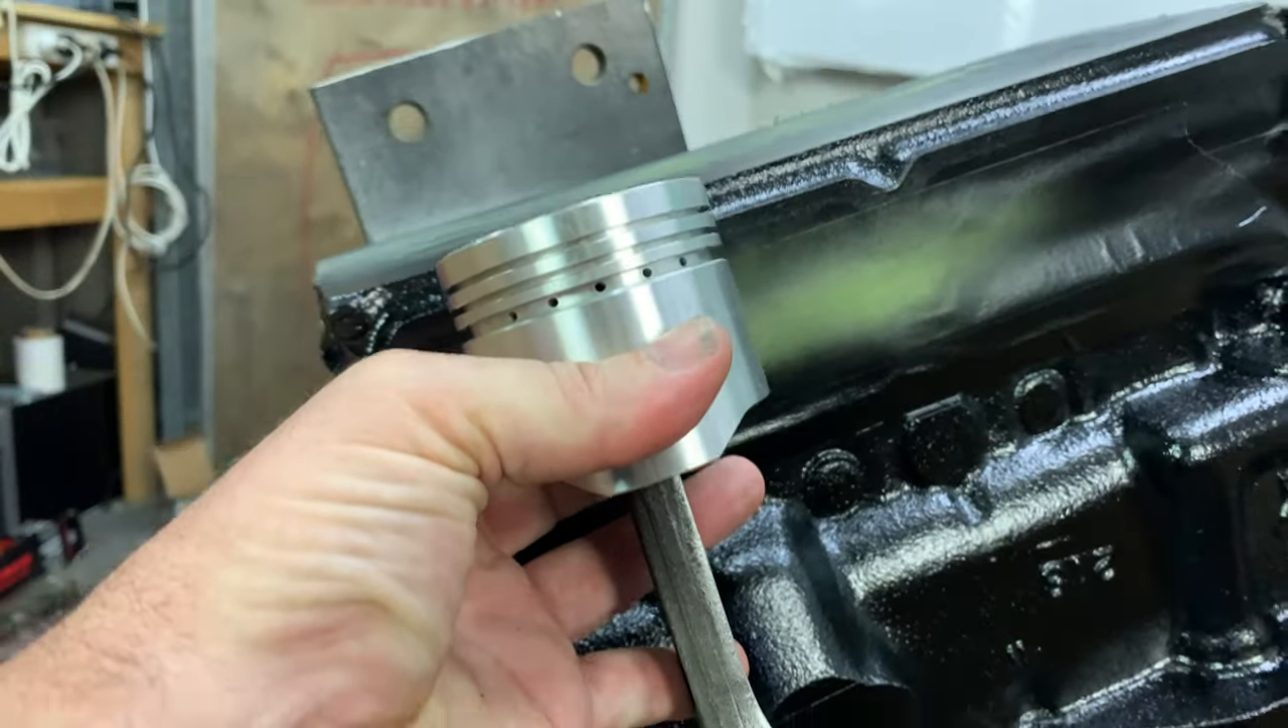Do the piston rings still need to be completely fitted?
Yes.